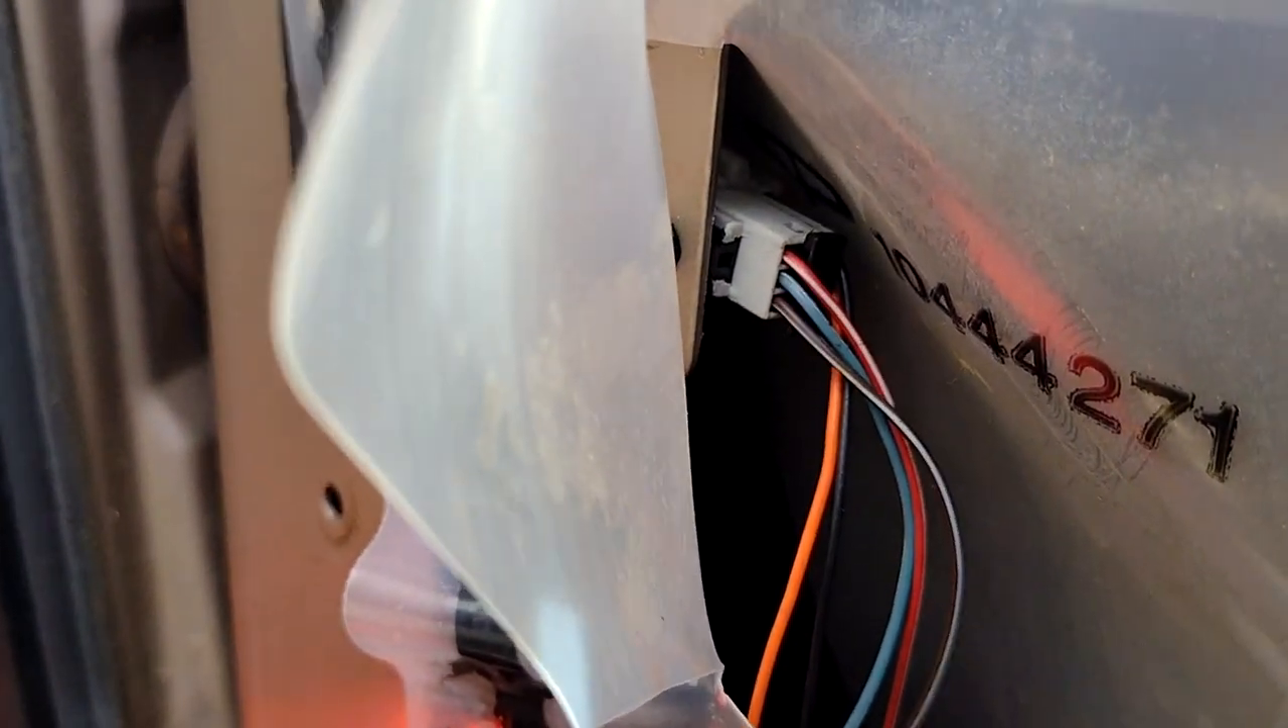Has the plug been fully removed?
No.